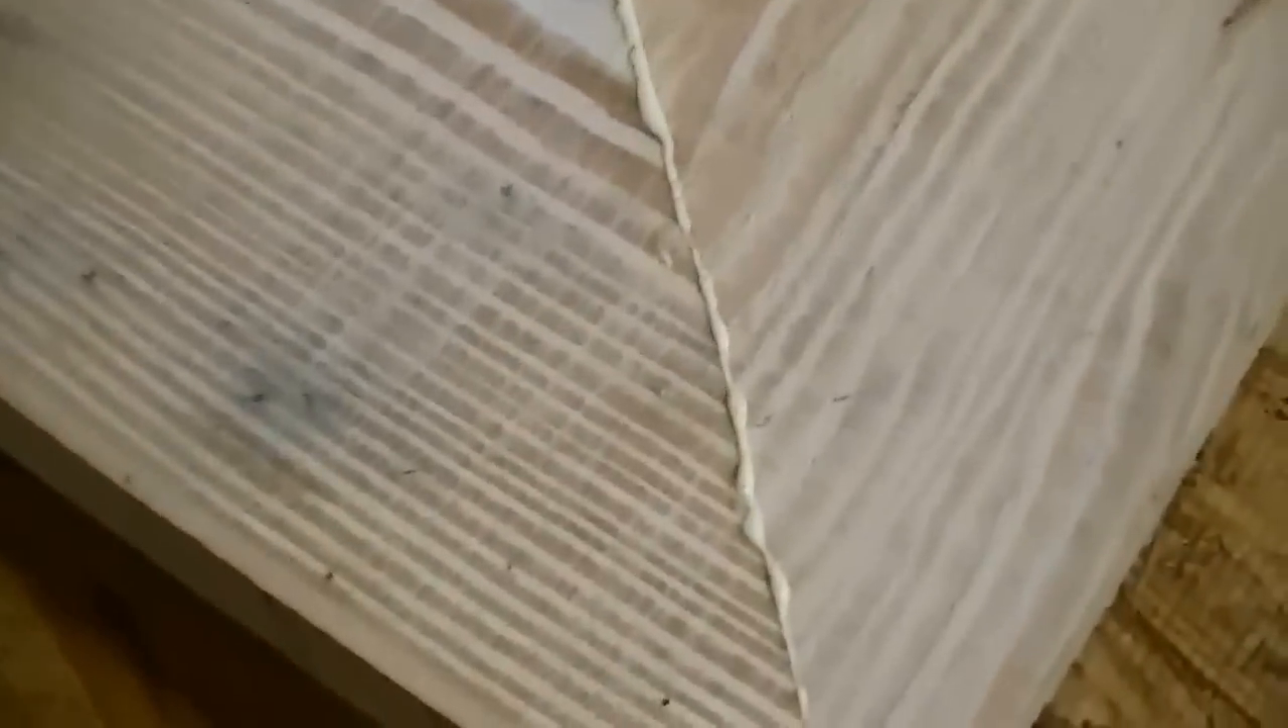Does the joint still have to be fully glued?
No.